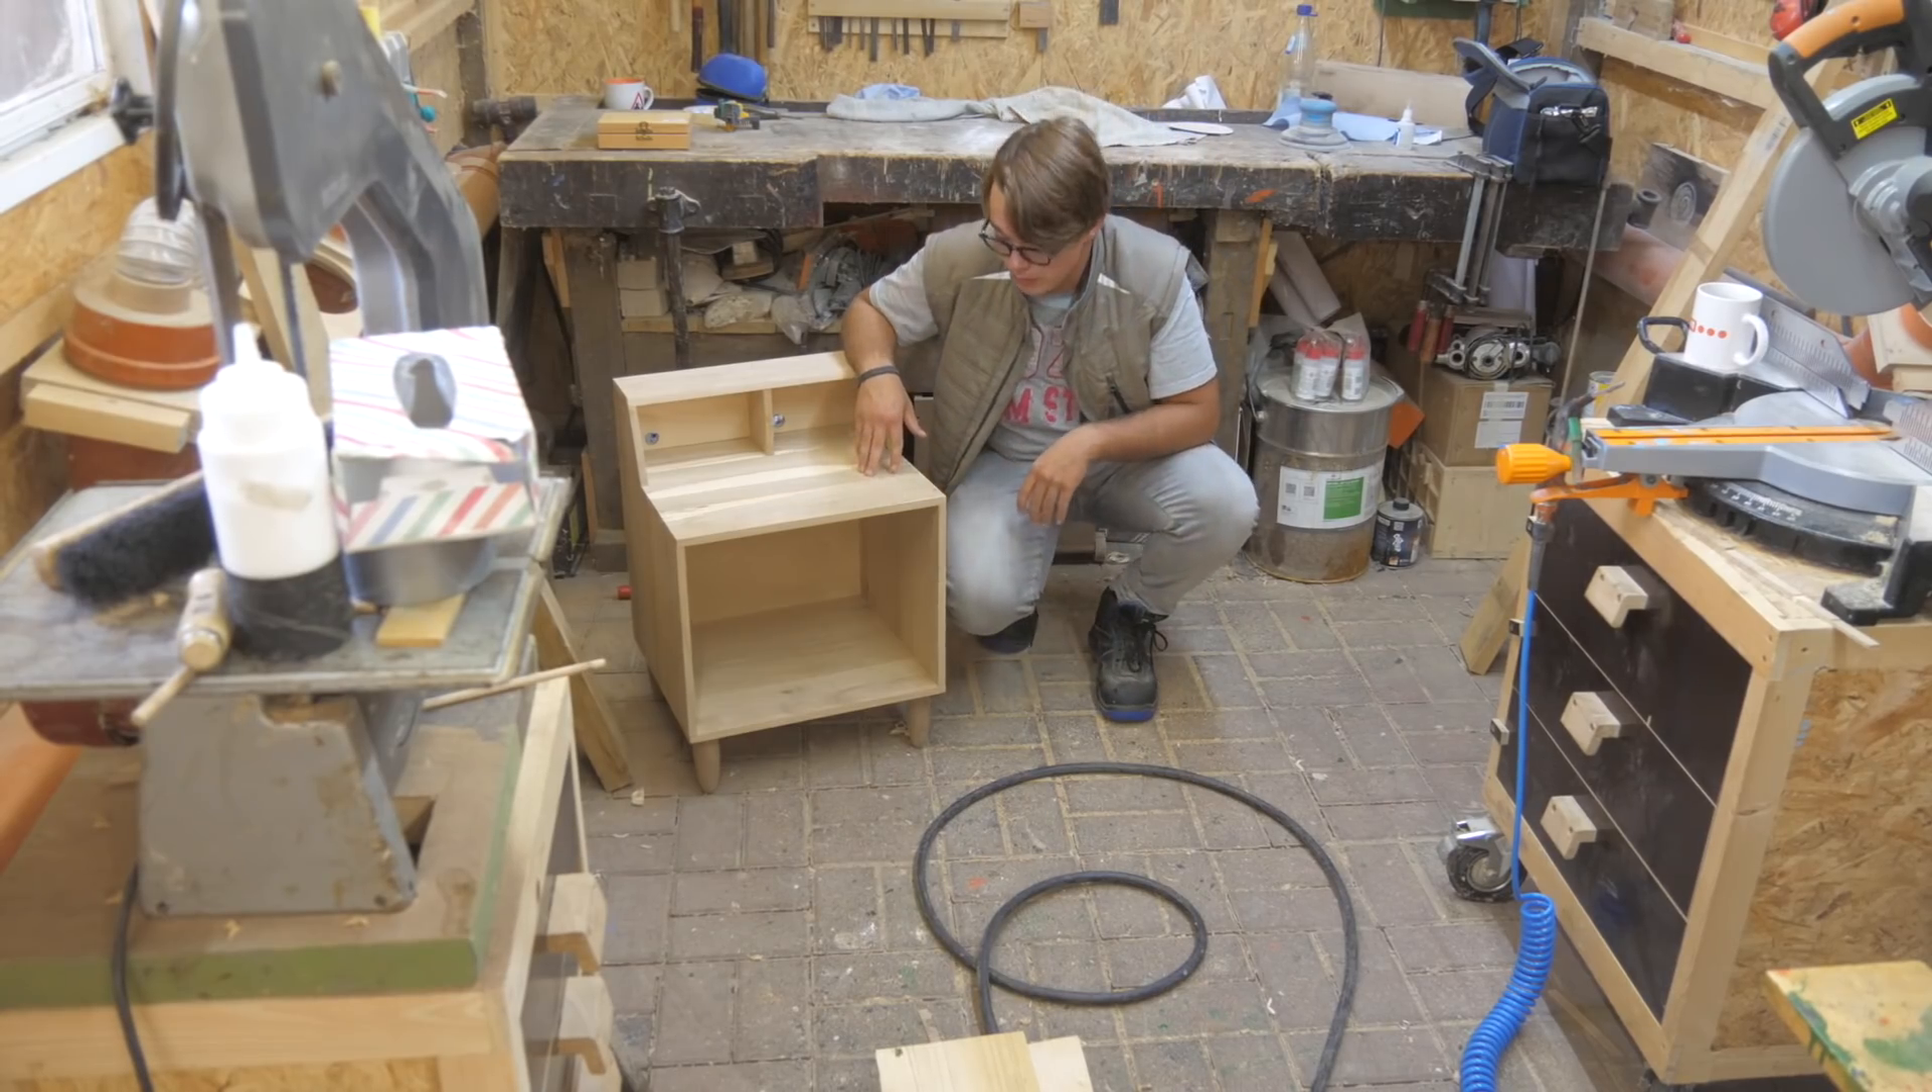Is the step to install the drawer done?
No.